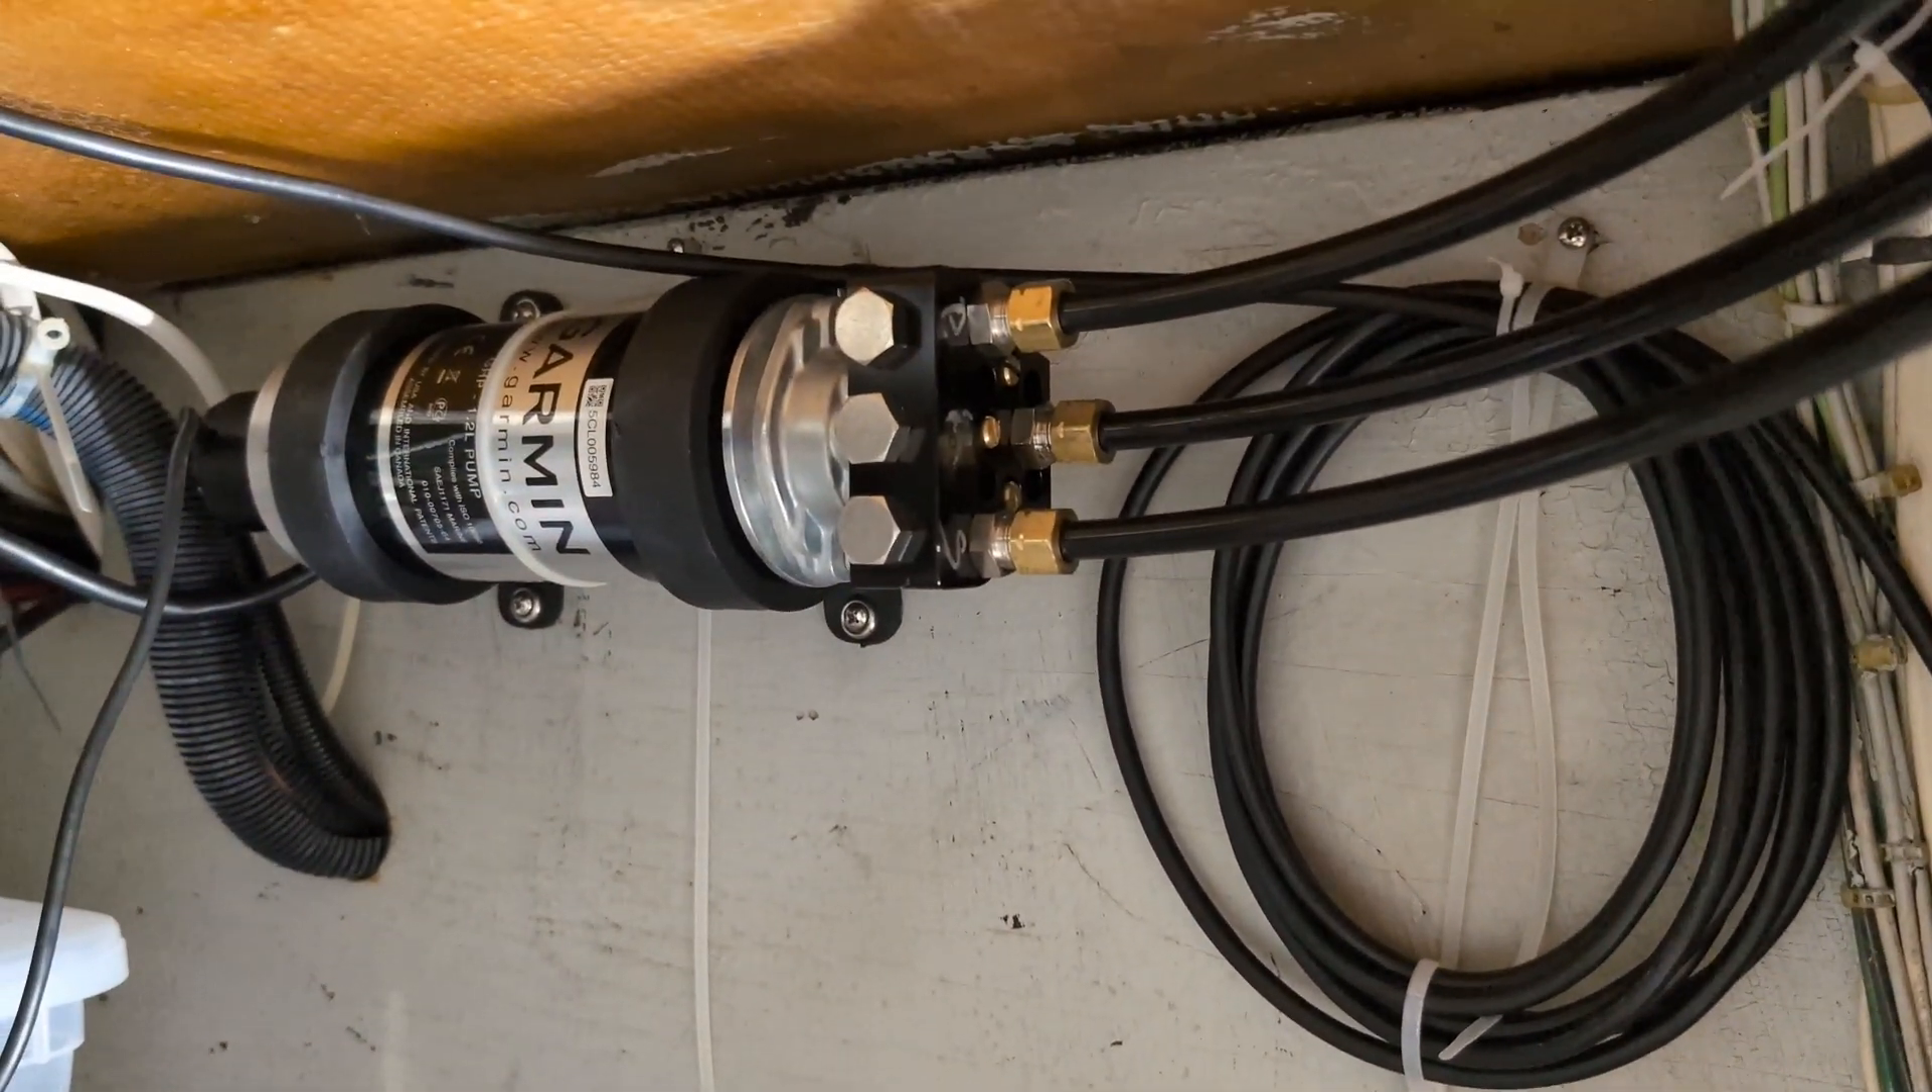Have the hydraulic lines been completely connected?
Yes.